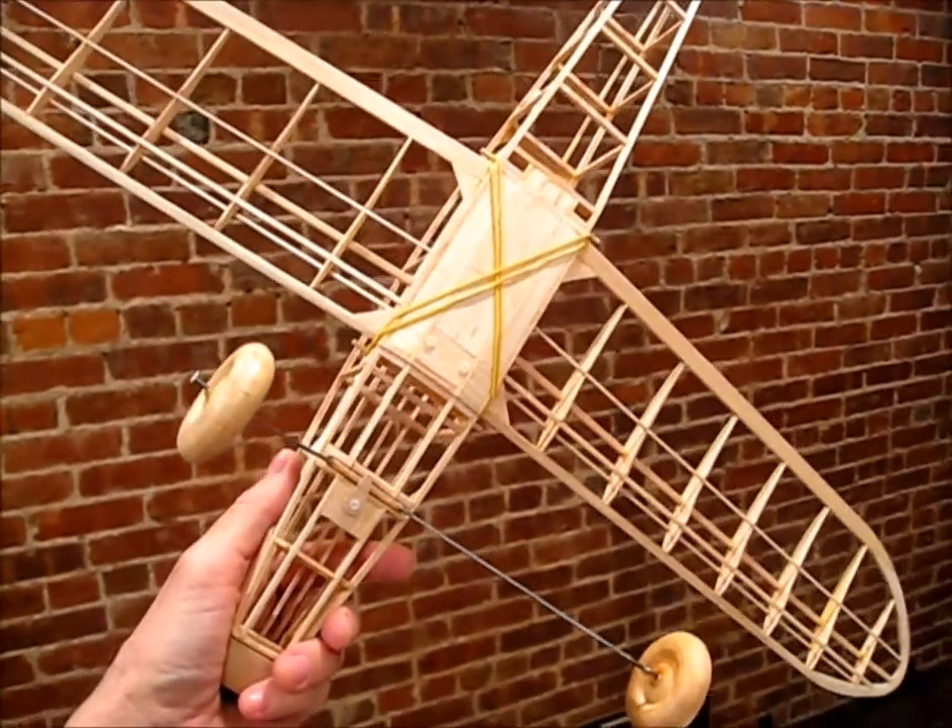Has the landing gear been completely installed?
Yes.